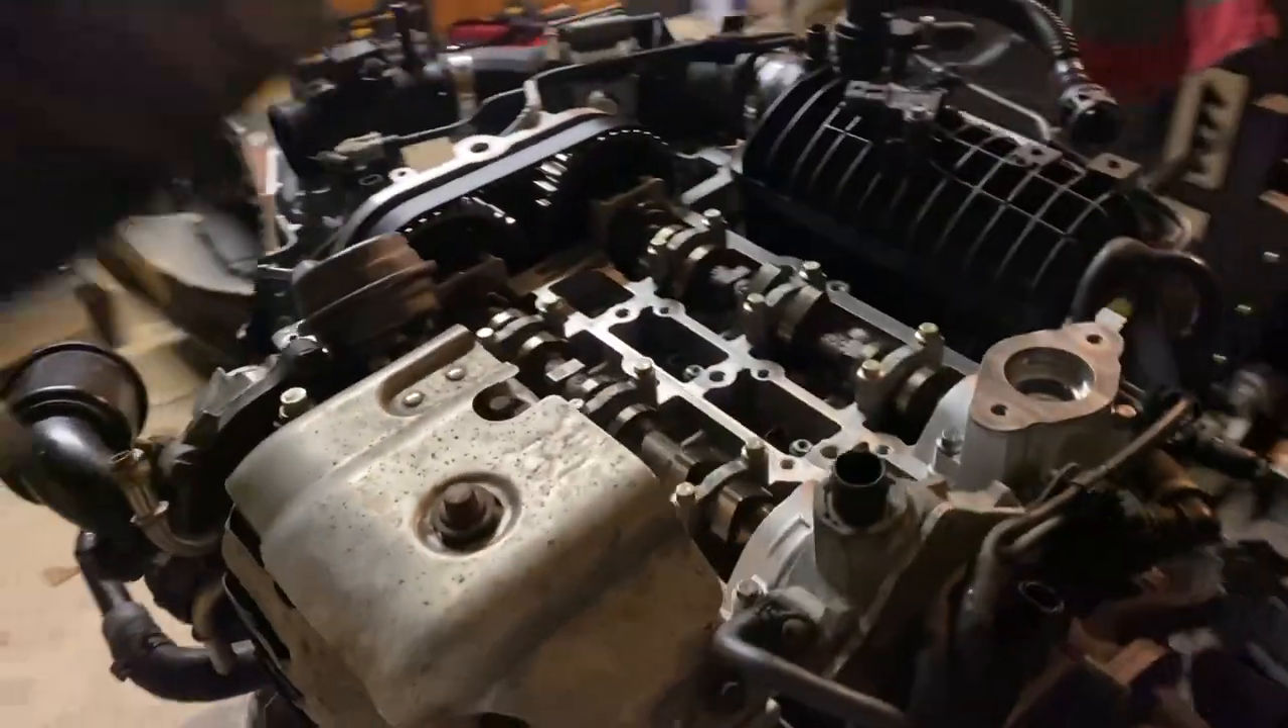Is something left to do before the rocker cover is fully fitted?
Yes.